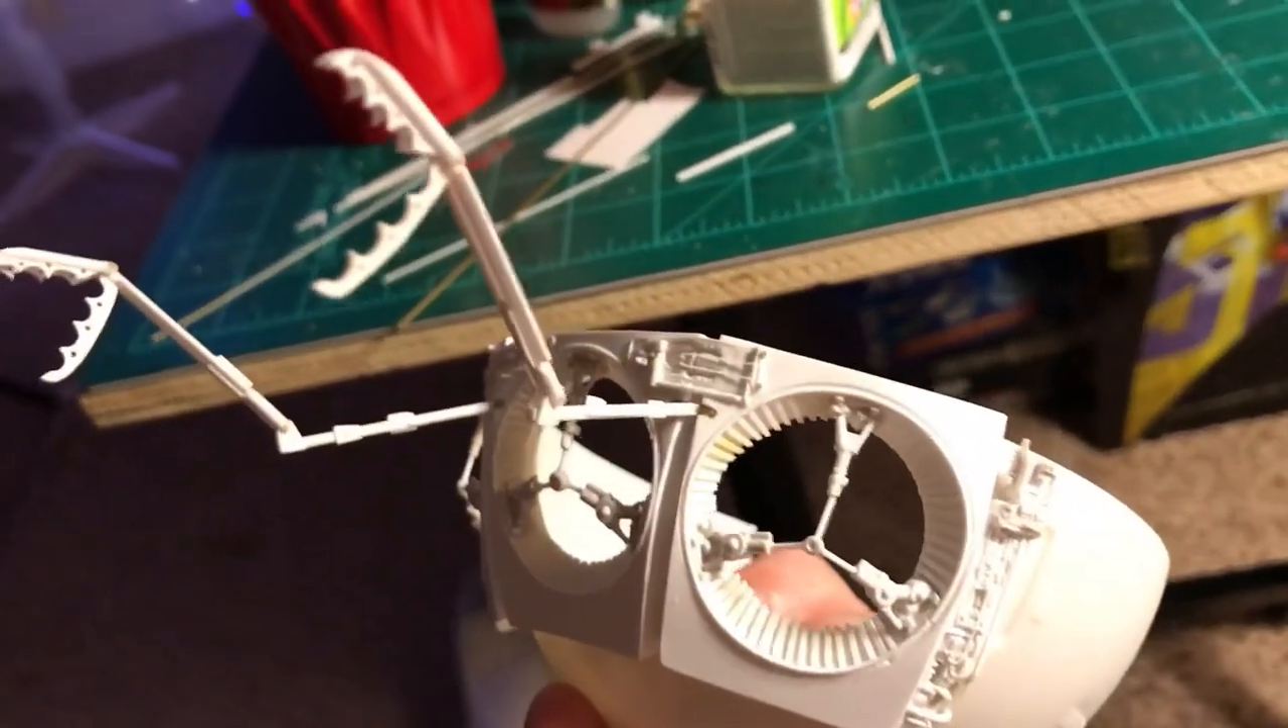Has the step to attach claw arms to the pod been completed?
Yes.